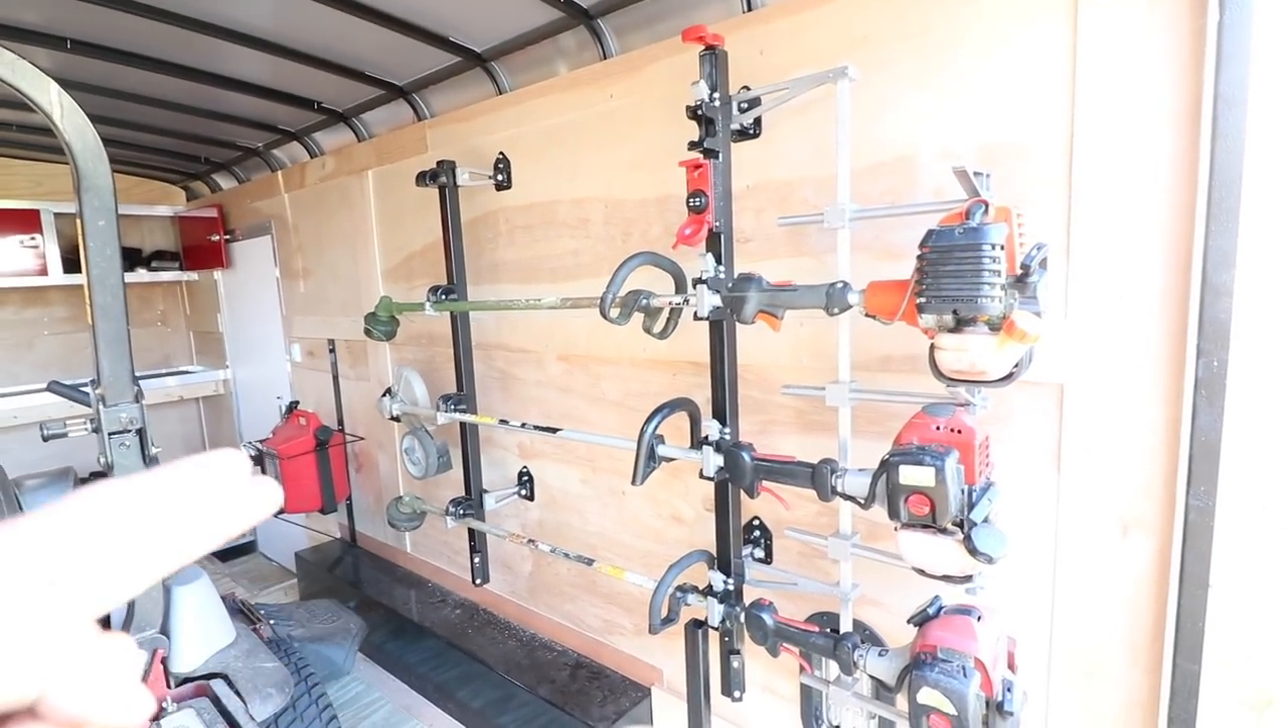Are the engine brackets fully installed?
Yes.